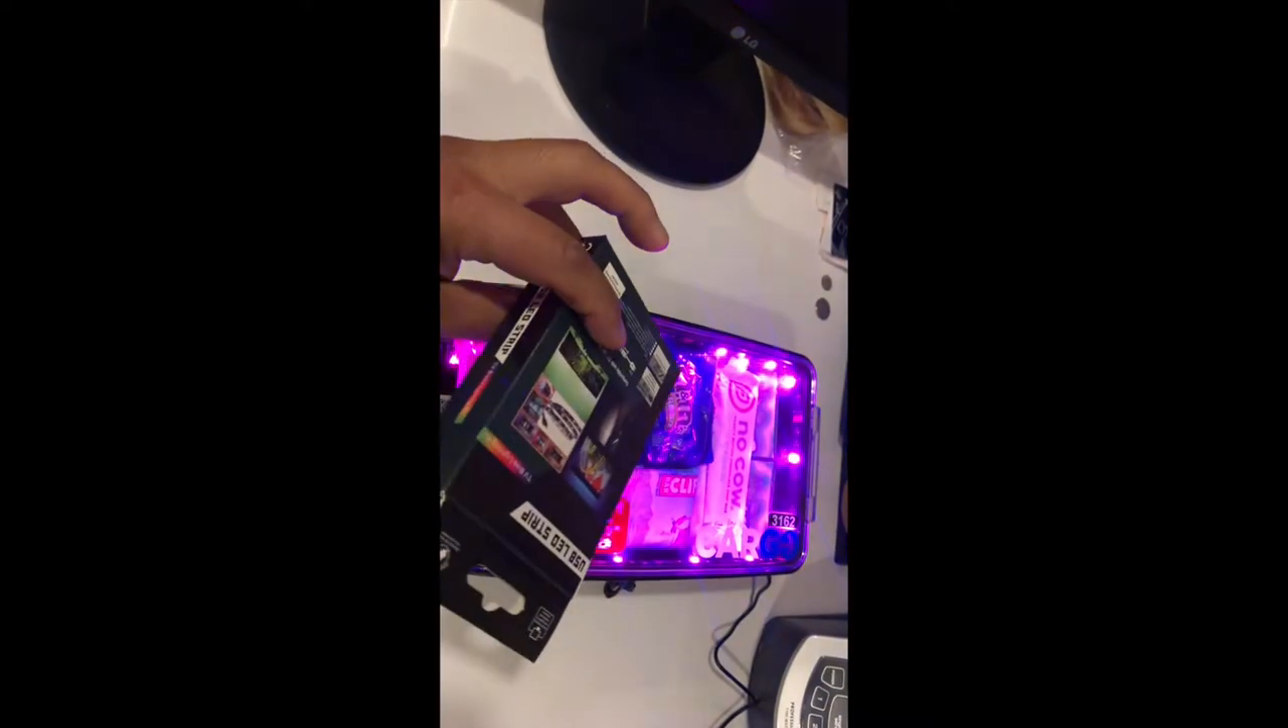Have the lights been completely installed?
Yes.